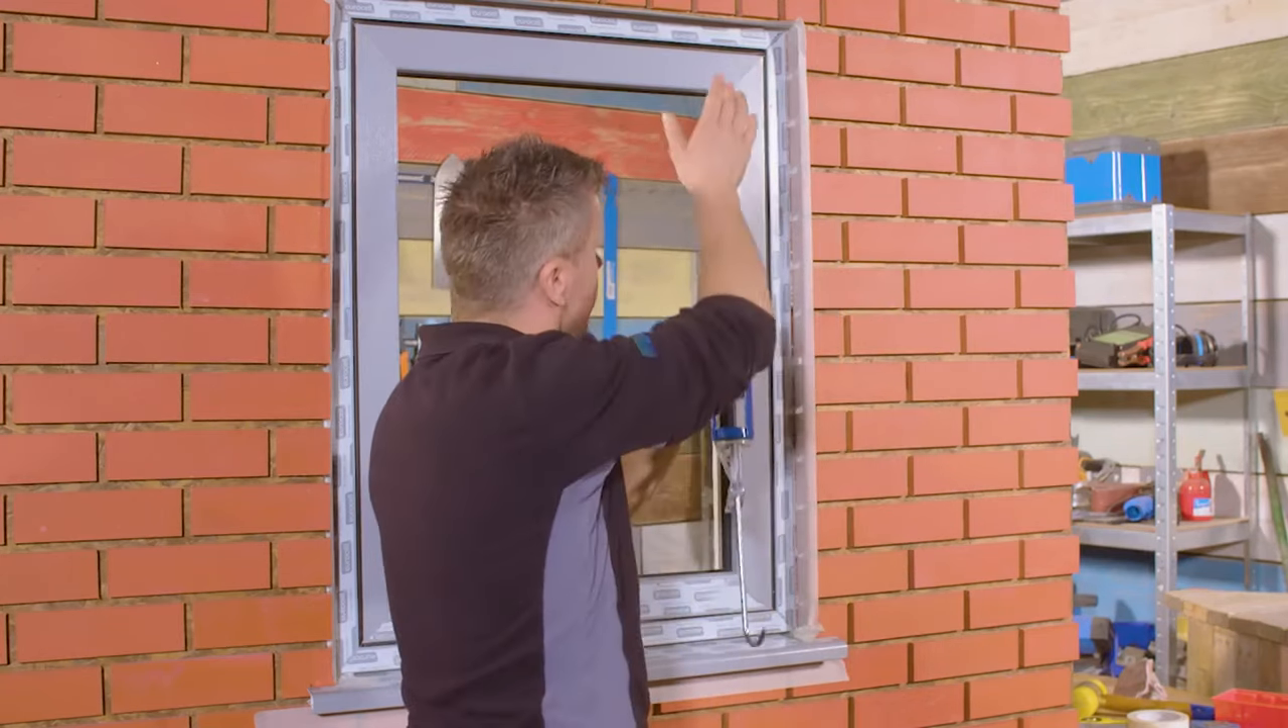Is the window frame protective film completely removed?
No.